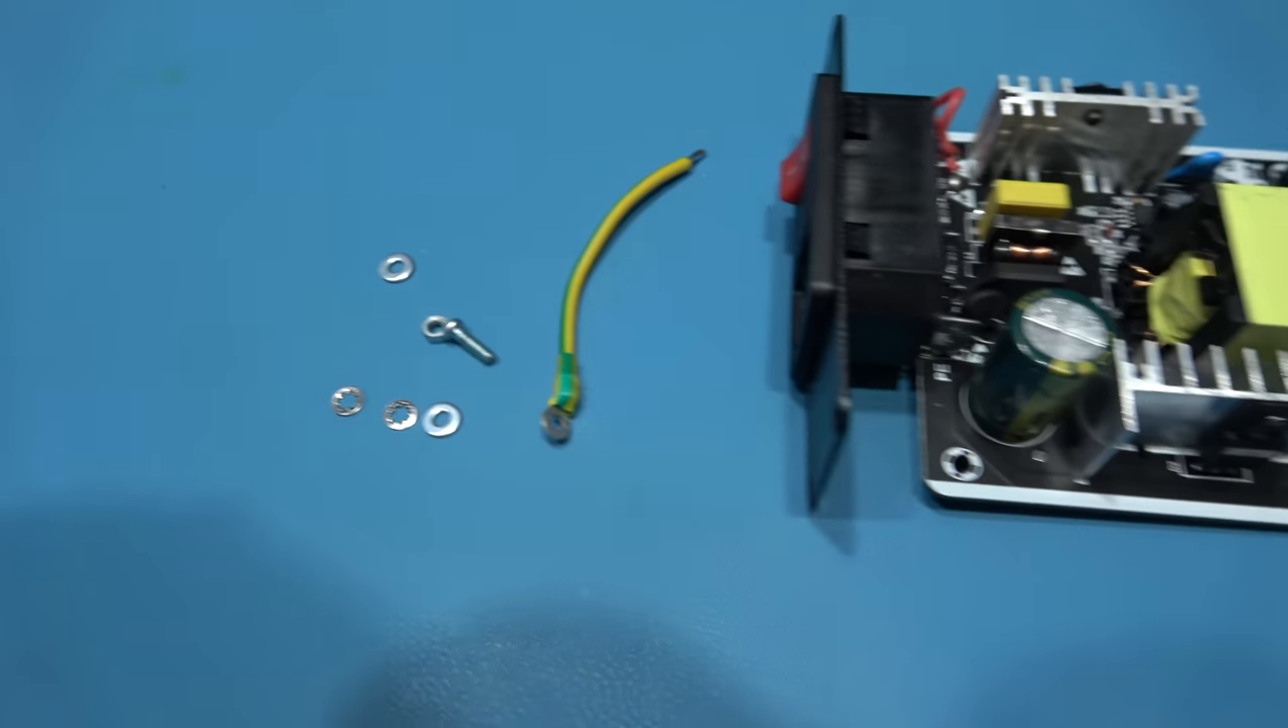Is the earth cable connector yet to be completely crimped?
No.